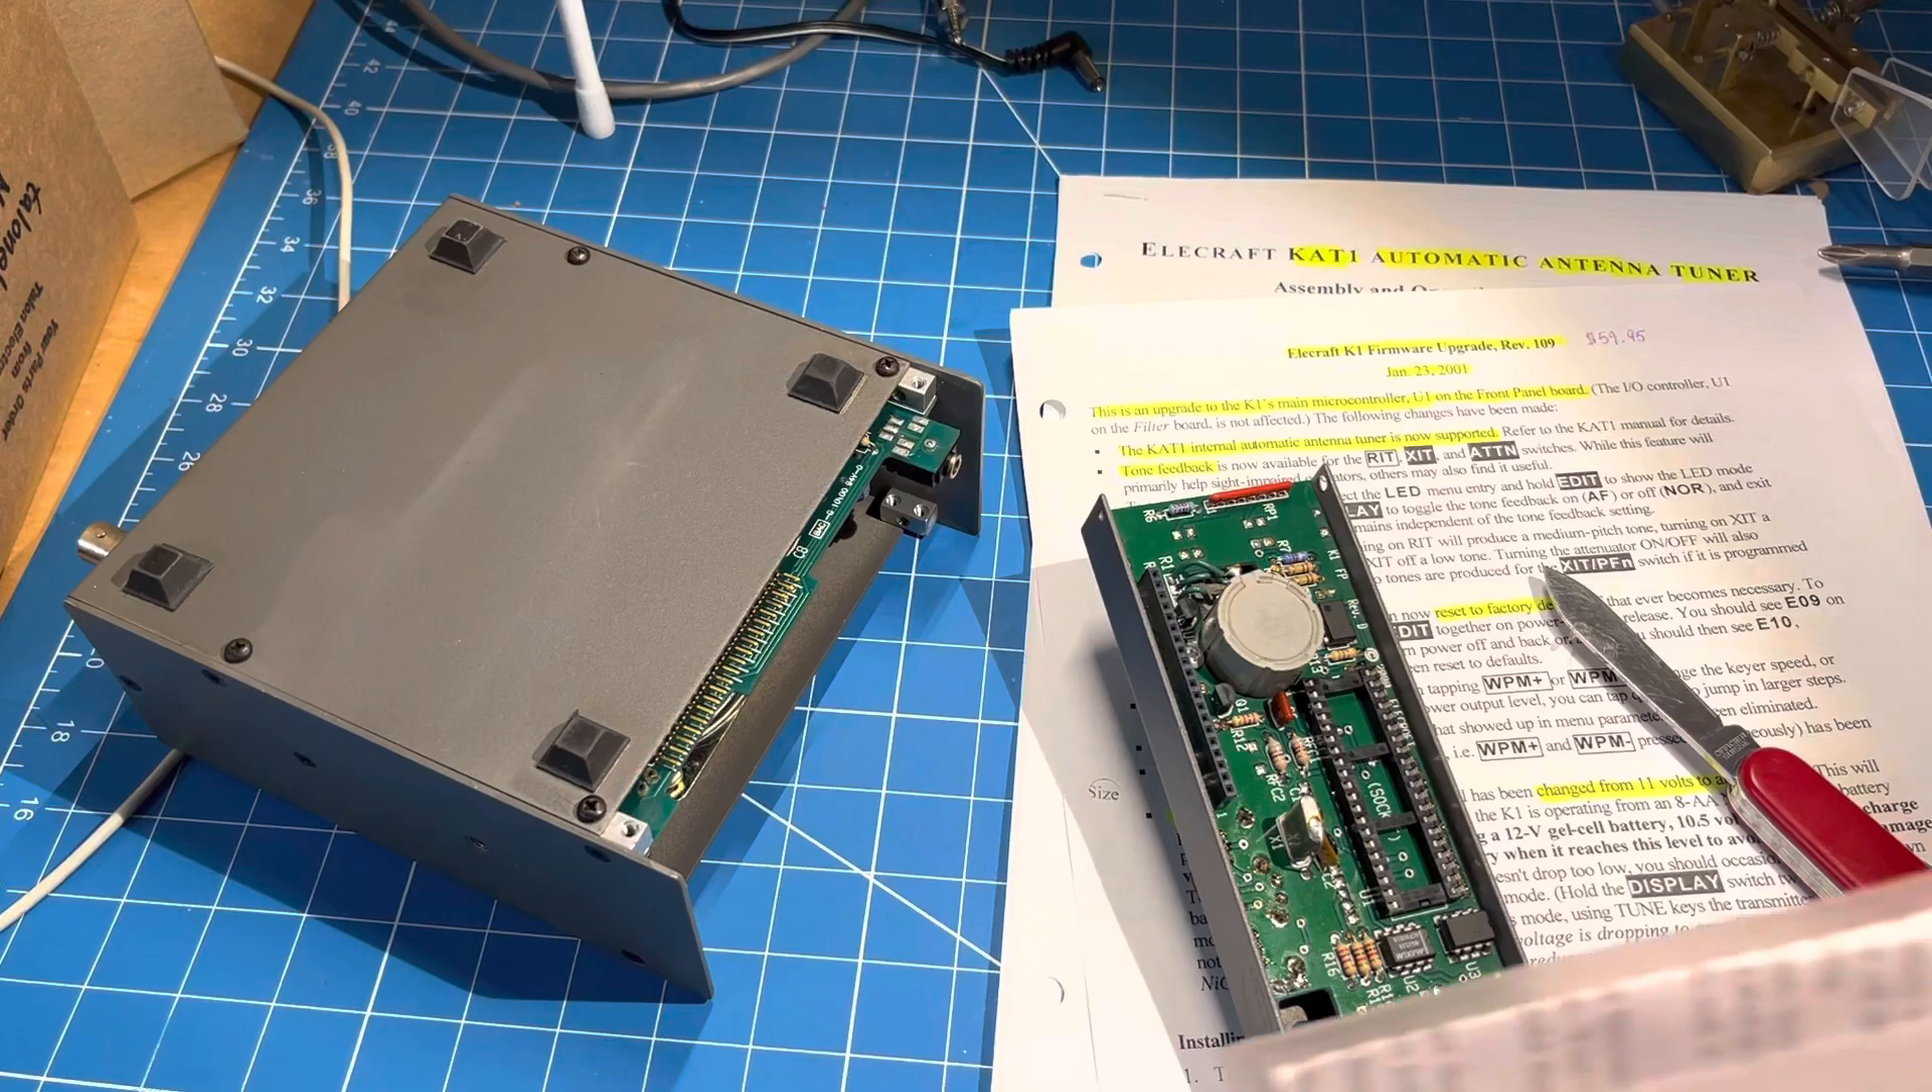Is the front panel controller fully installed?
No.